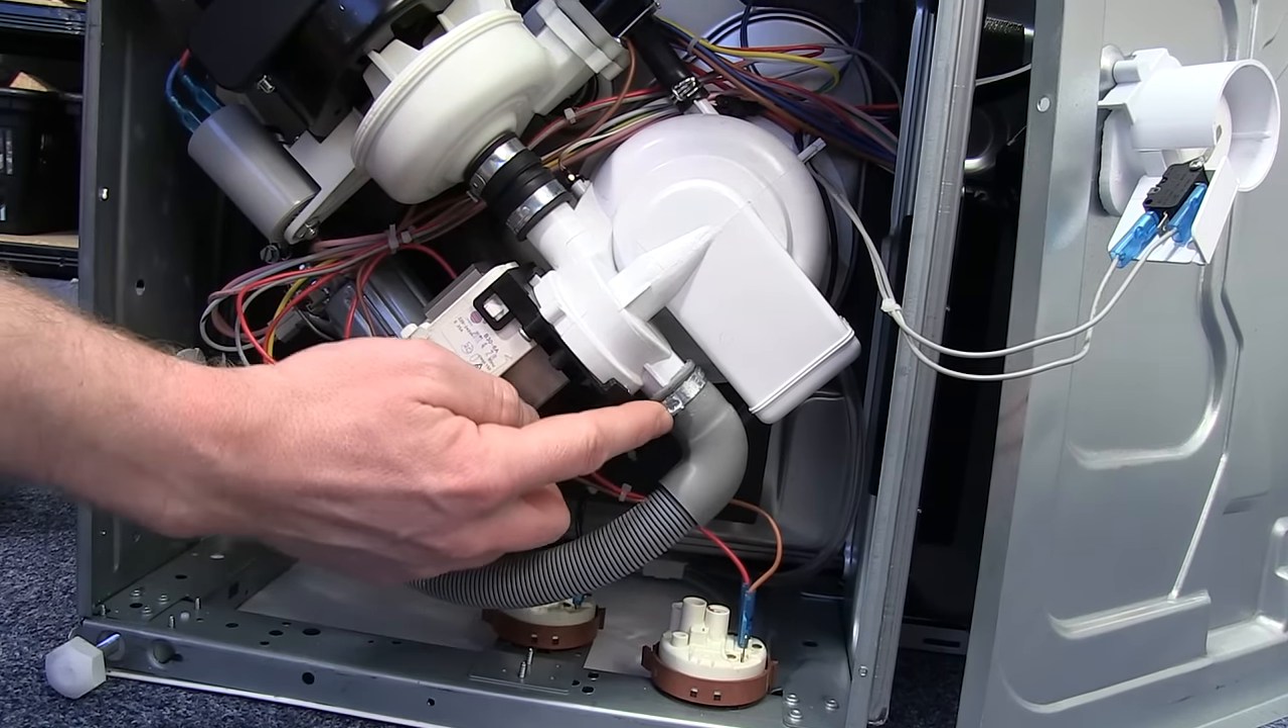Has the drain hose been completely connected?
Yes.